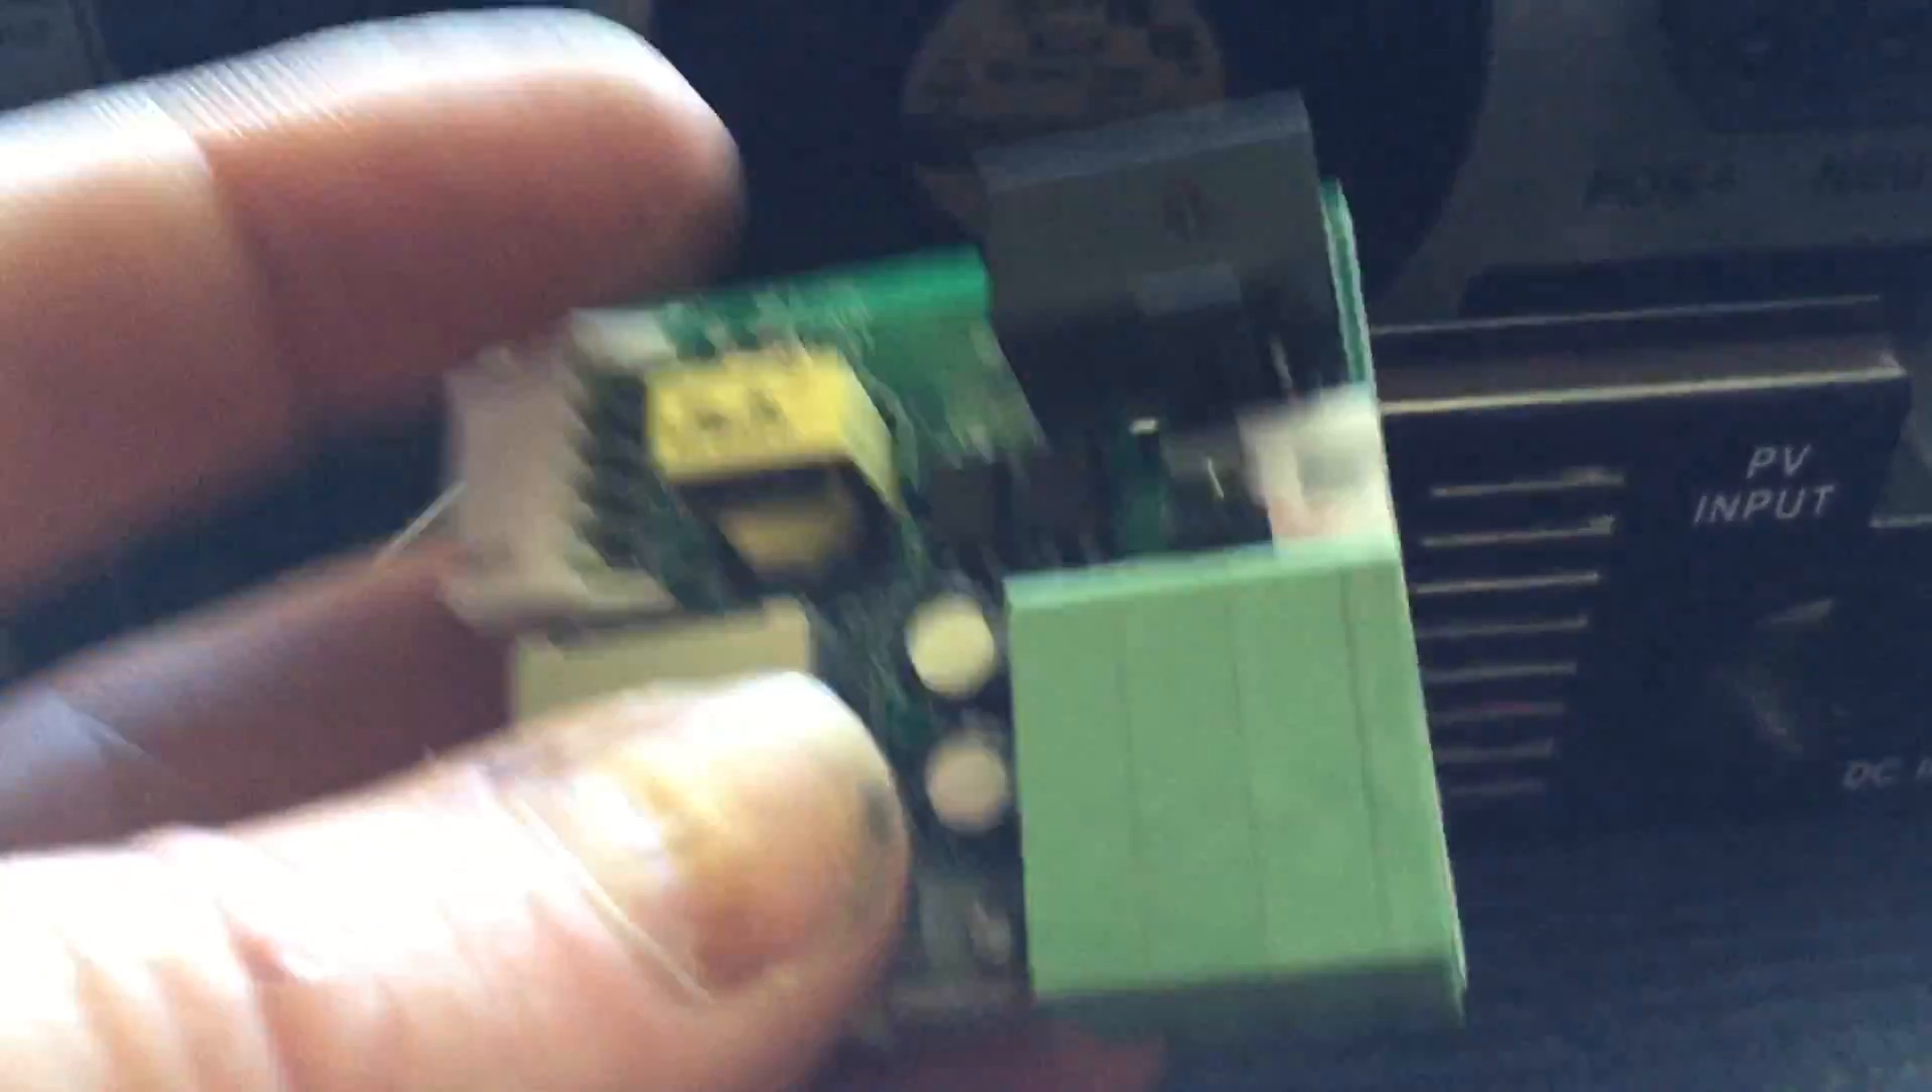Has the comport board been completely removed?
Yes.